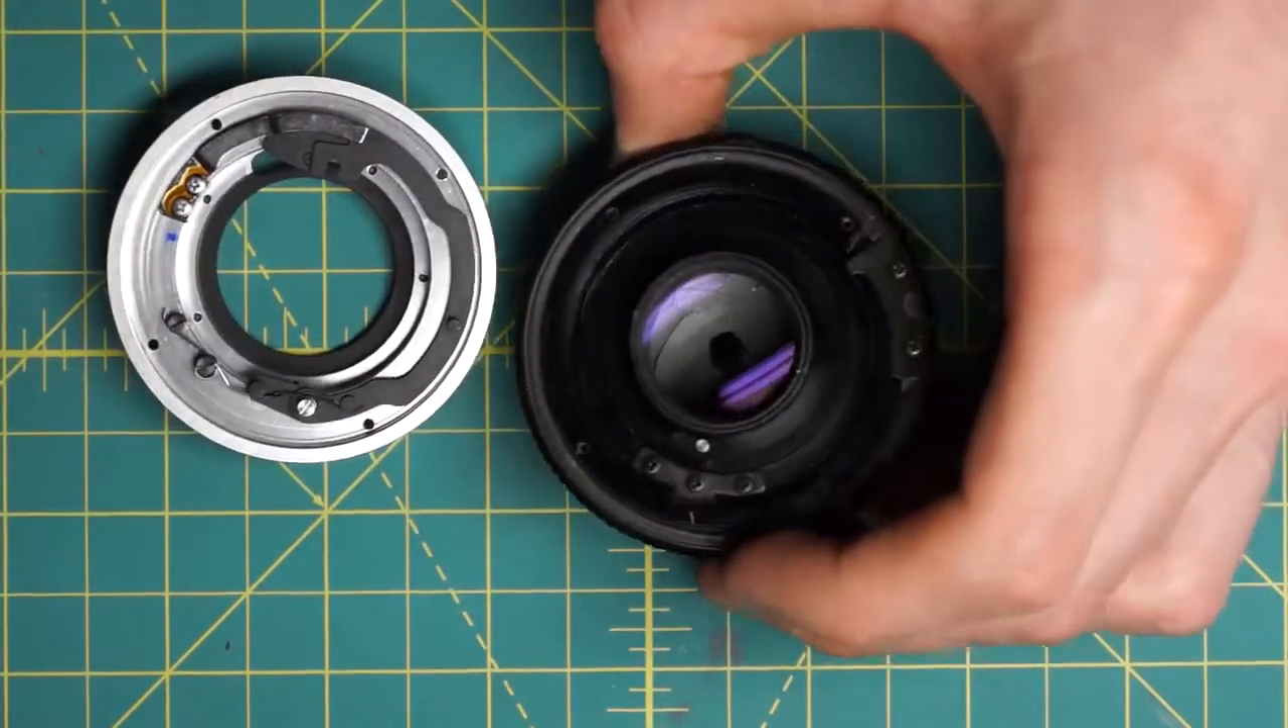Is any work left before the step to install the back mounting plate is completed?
Yes.